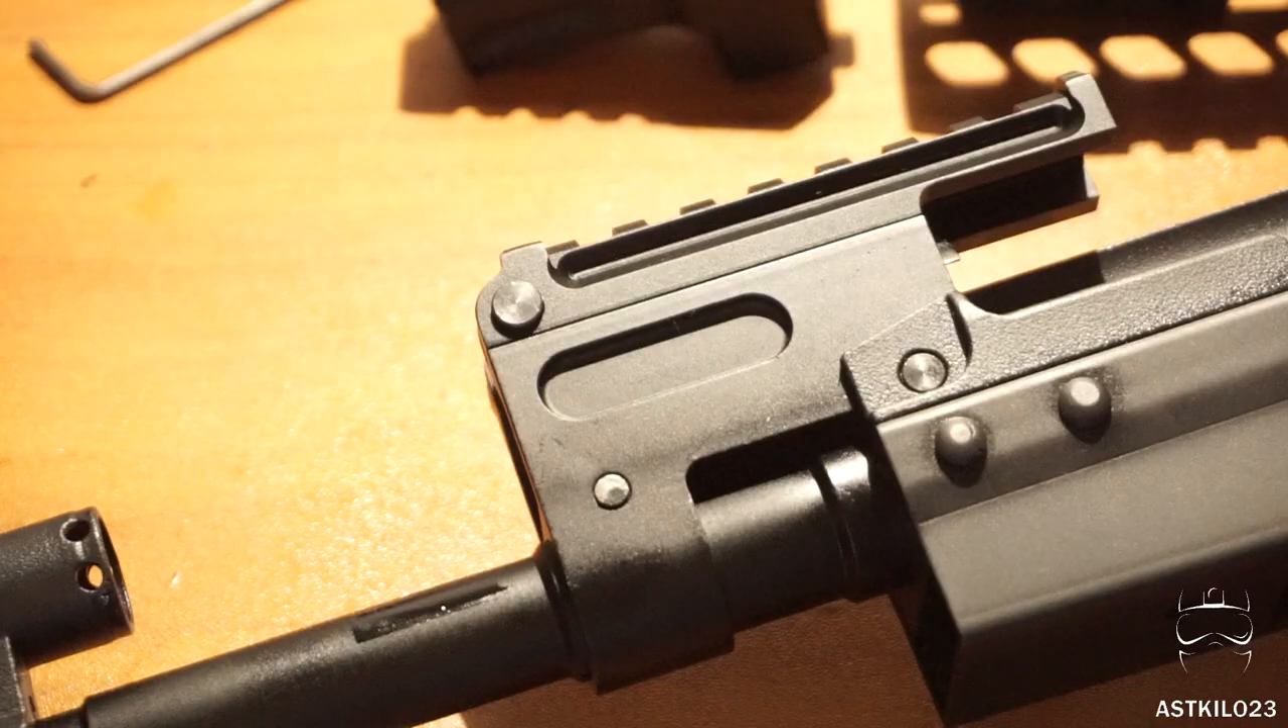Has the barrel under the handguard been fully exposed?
Yes.